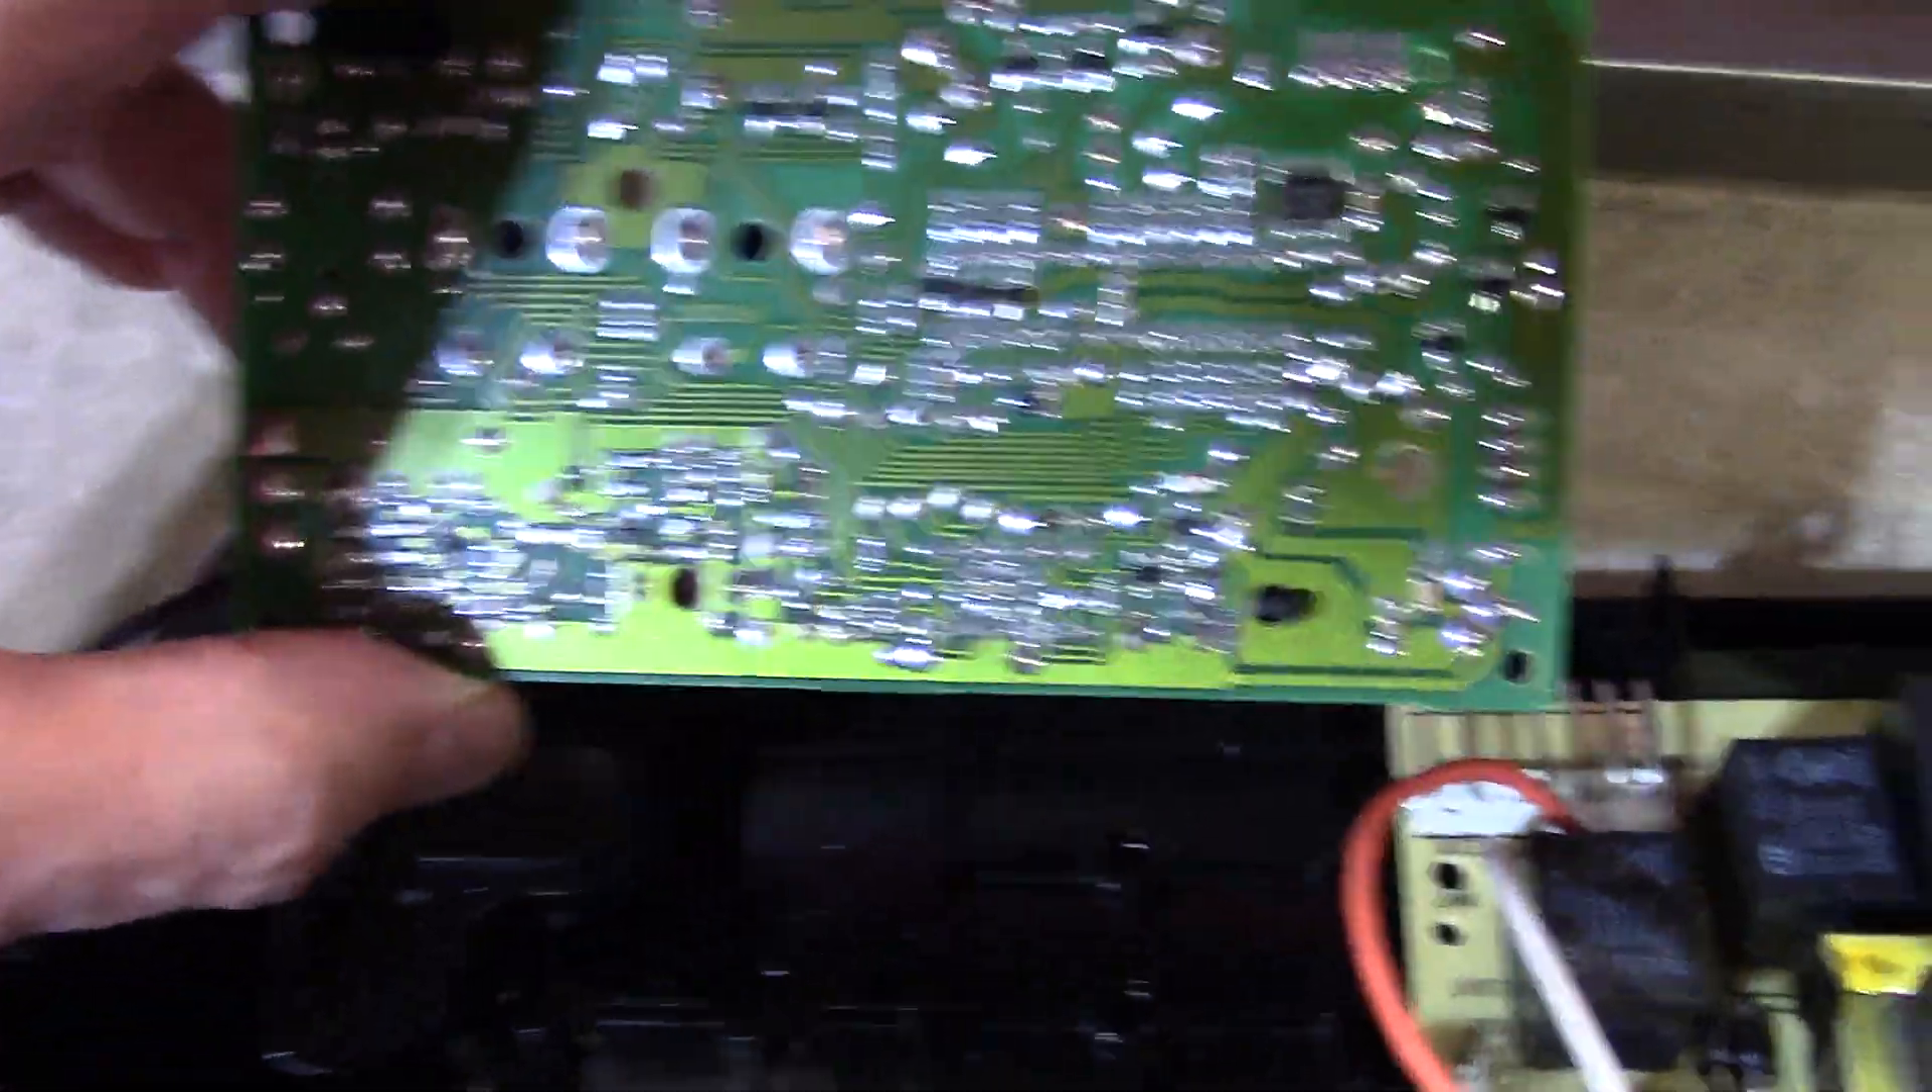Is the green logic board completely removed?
Yes.